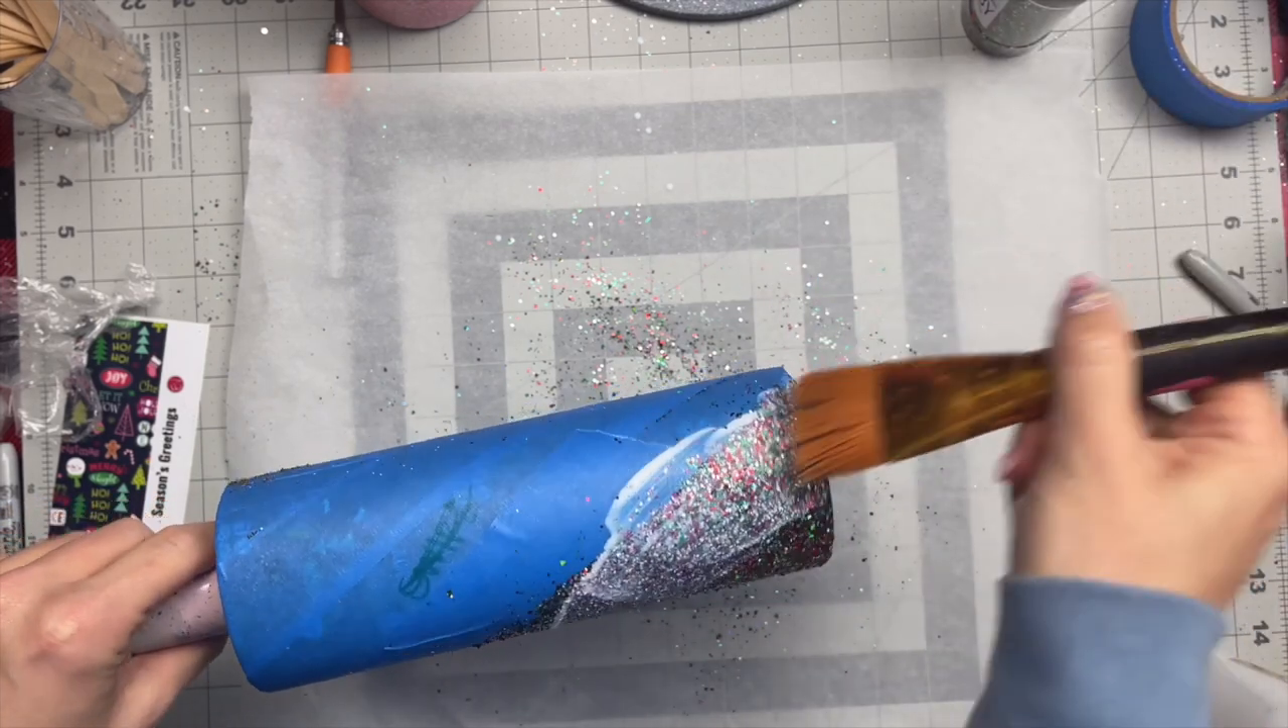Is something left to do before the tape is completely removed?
Yes.